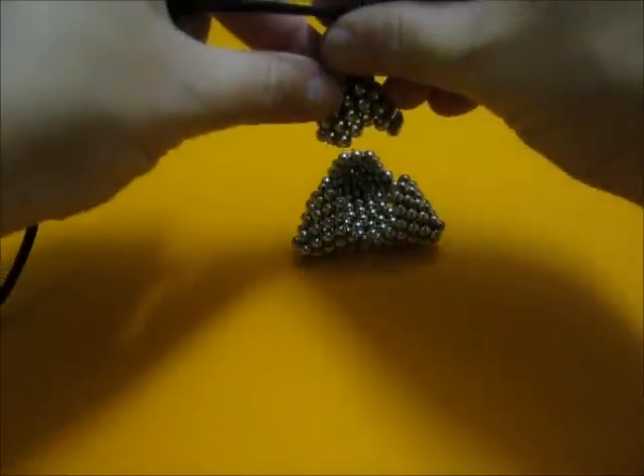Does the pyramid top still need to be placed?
Yes.